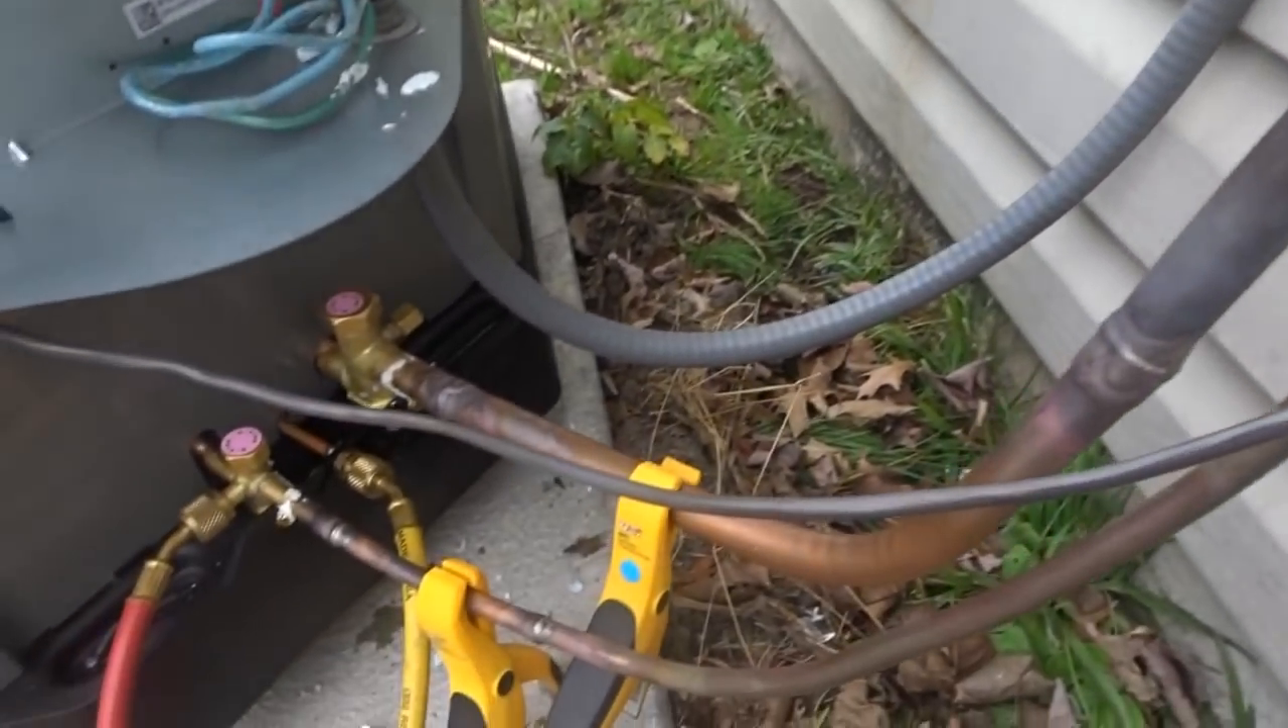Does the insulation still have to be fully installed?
Yes.